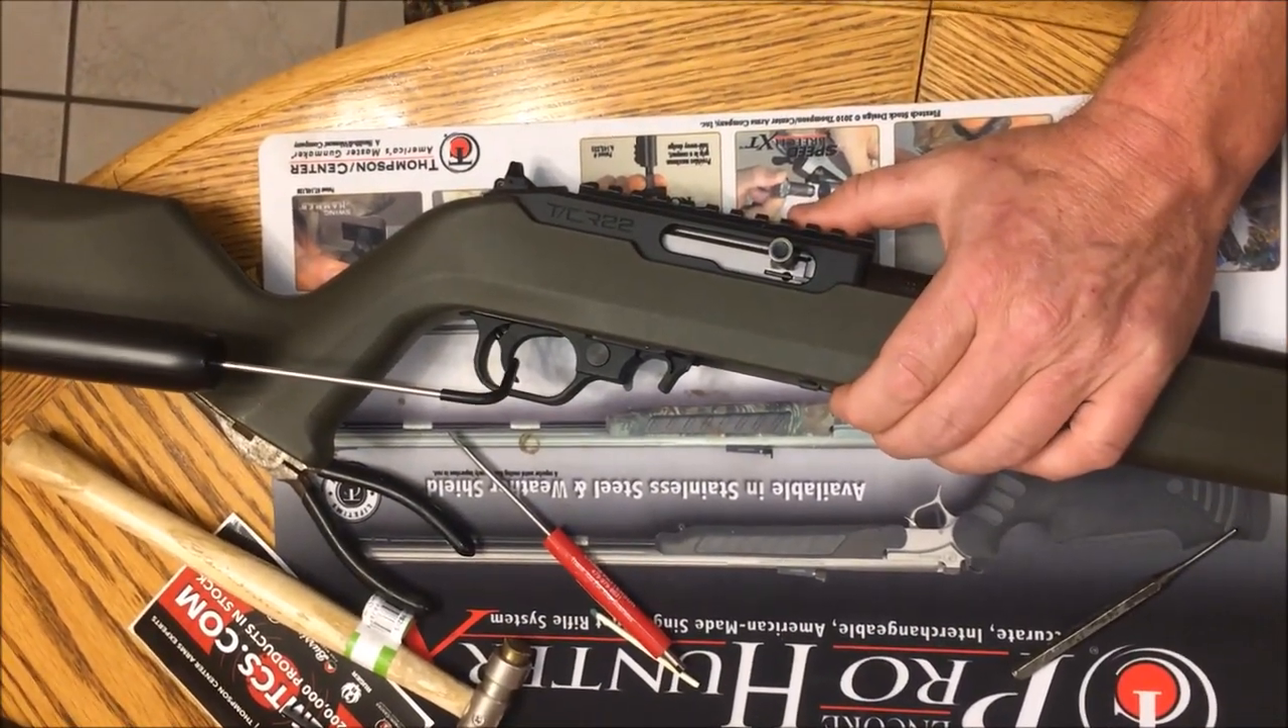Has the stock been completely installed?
Yes.